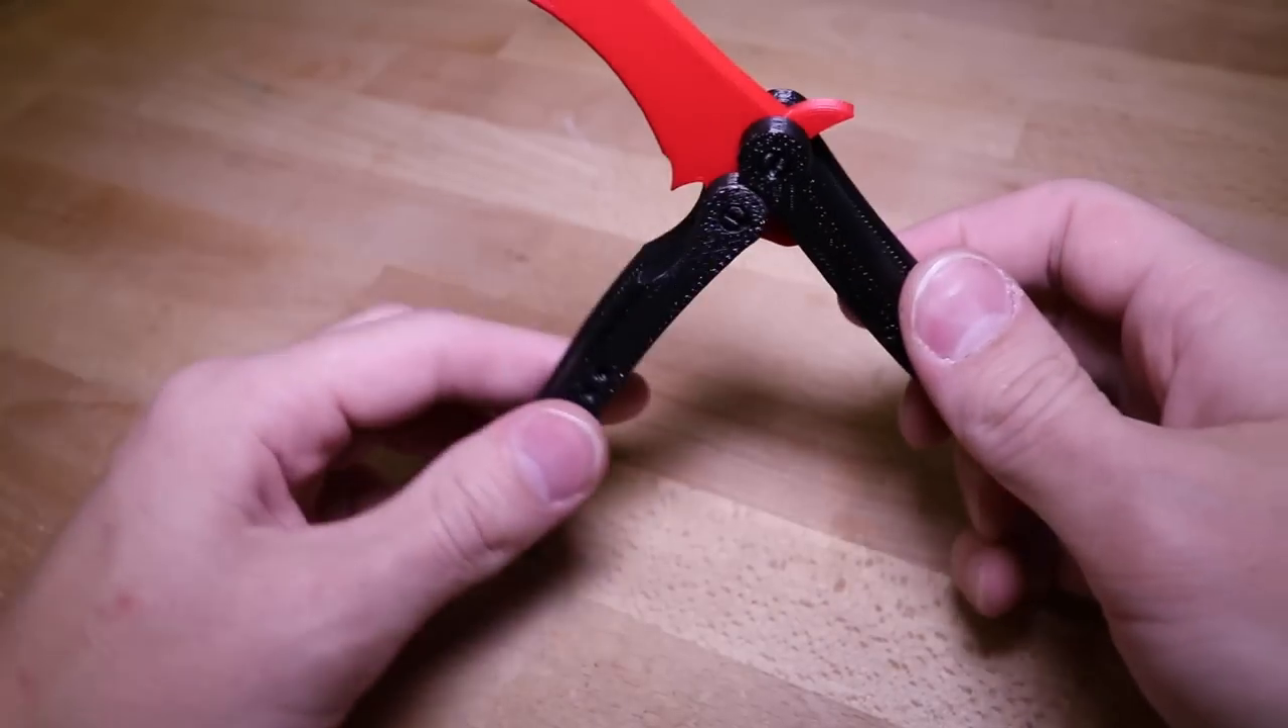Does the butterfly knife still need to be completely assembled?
No.